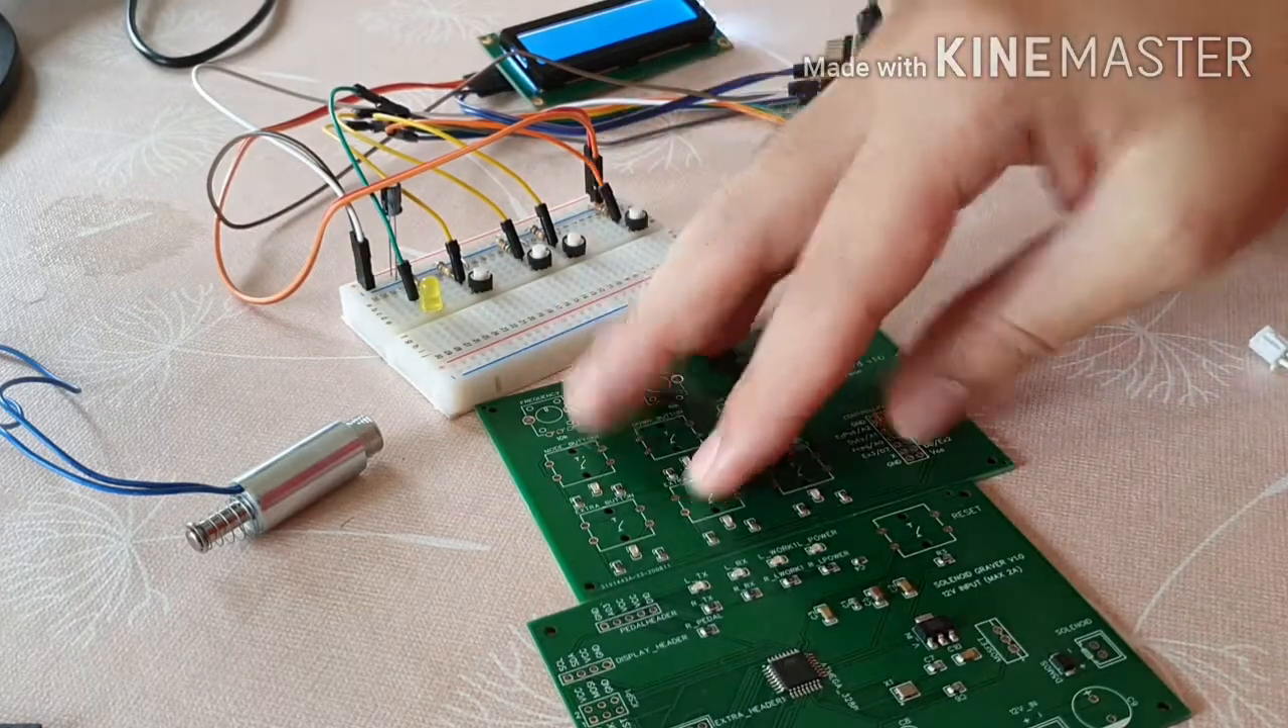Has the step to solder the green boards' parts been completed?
No.